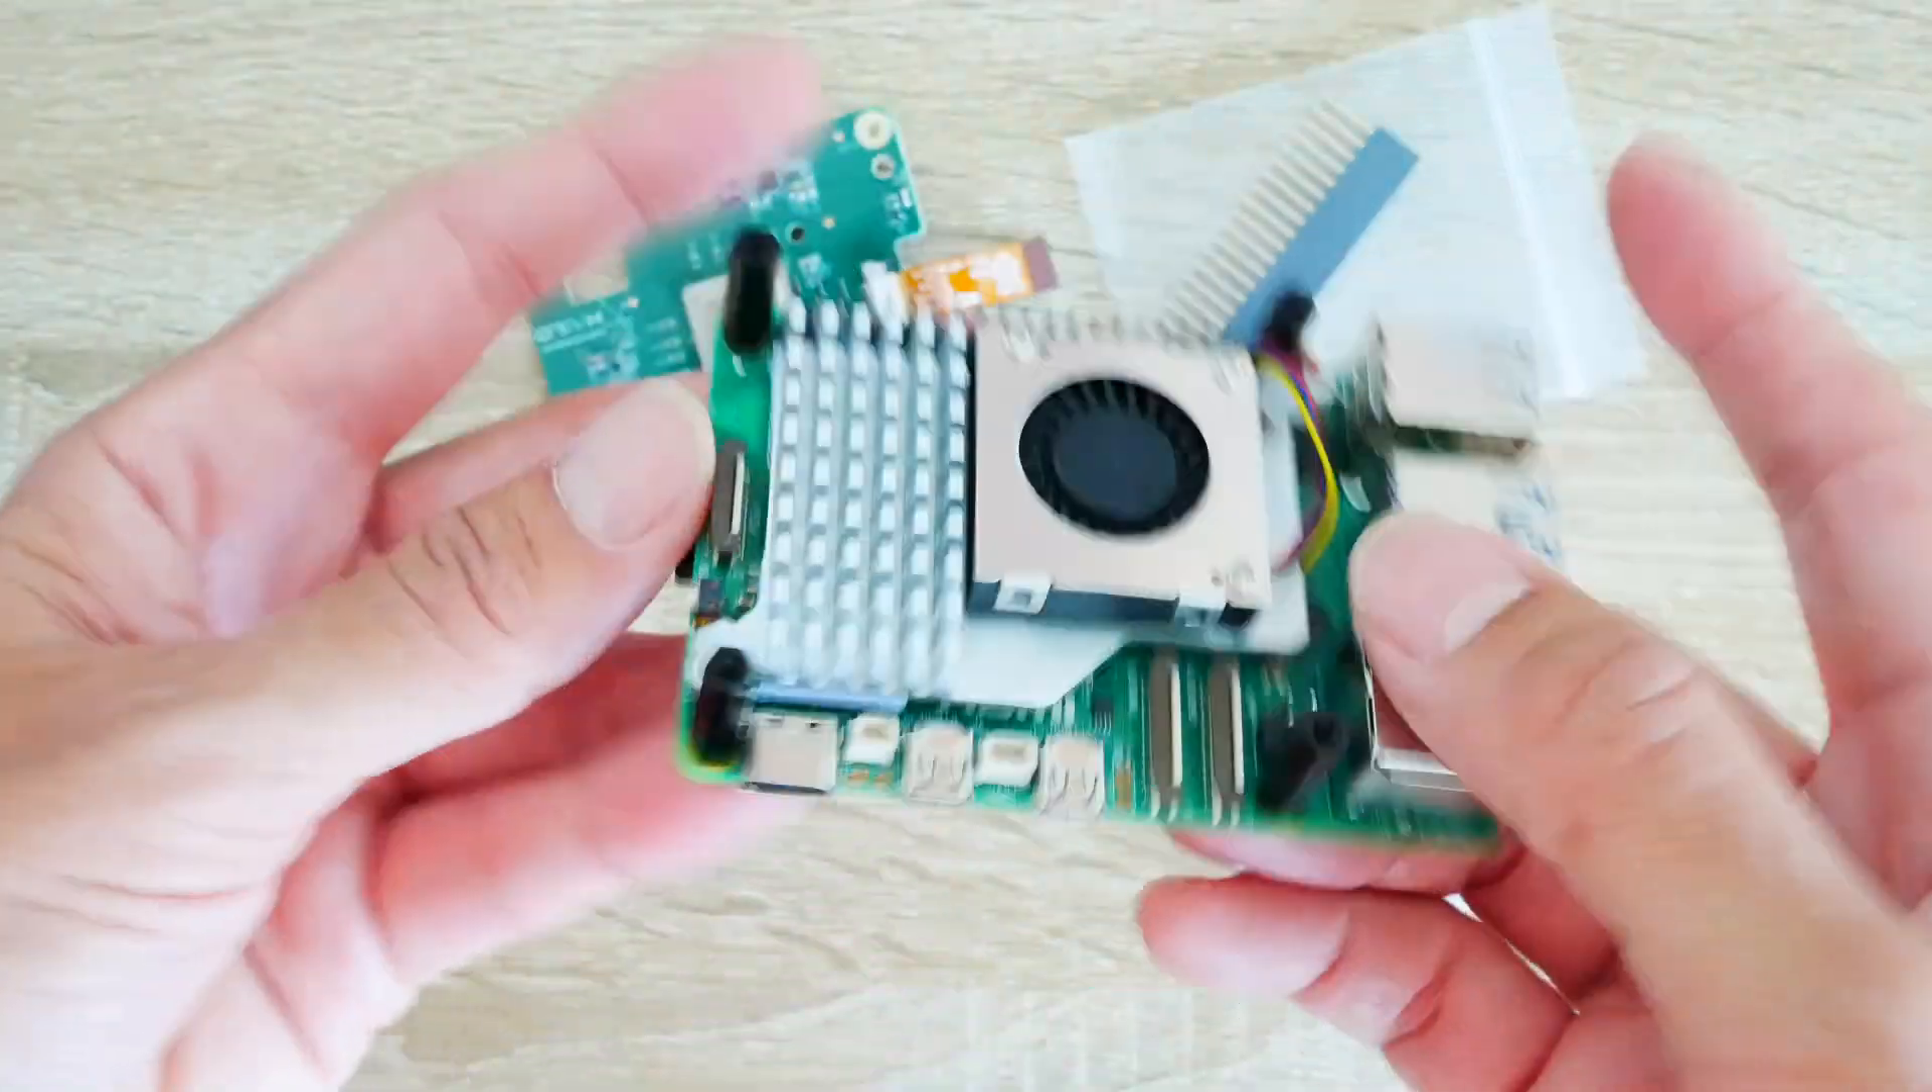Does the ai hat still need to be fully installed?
Yes.